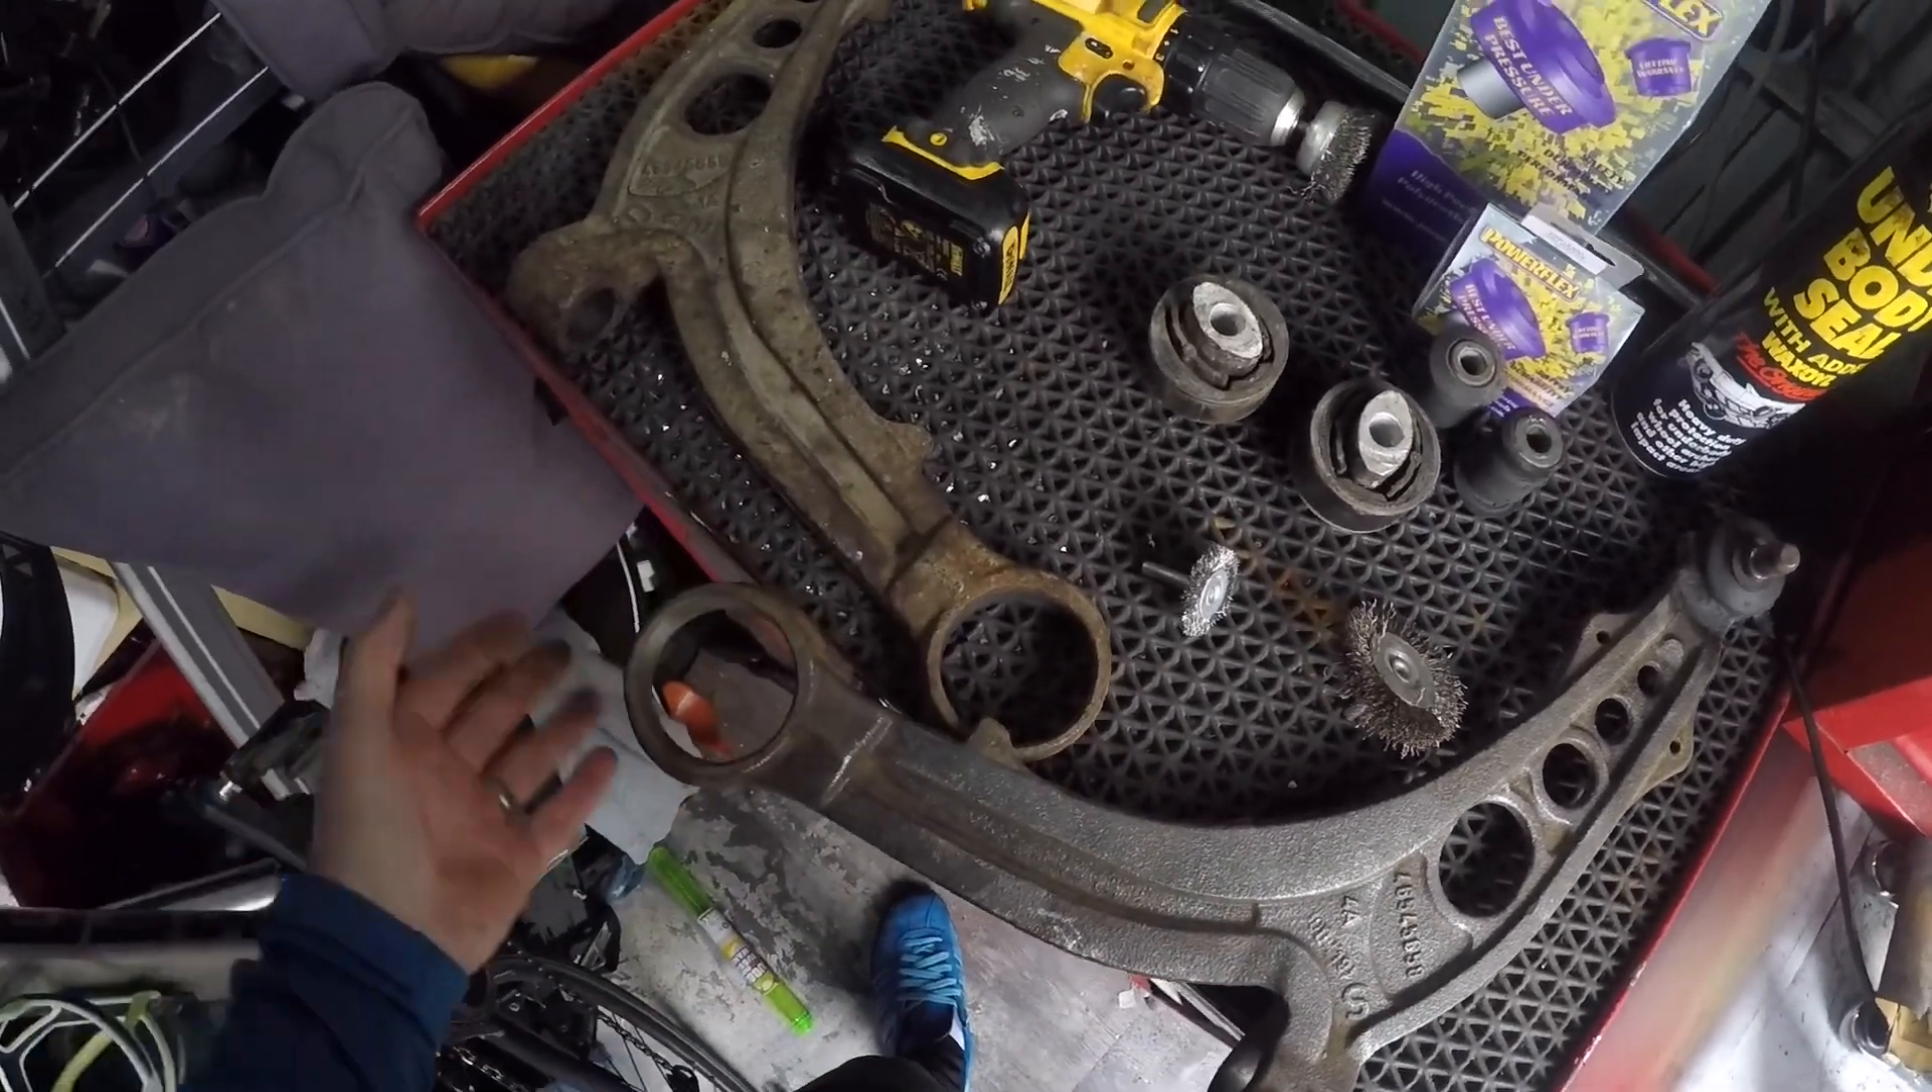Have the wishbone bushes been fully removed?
Yes.